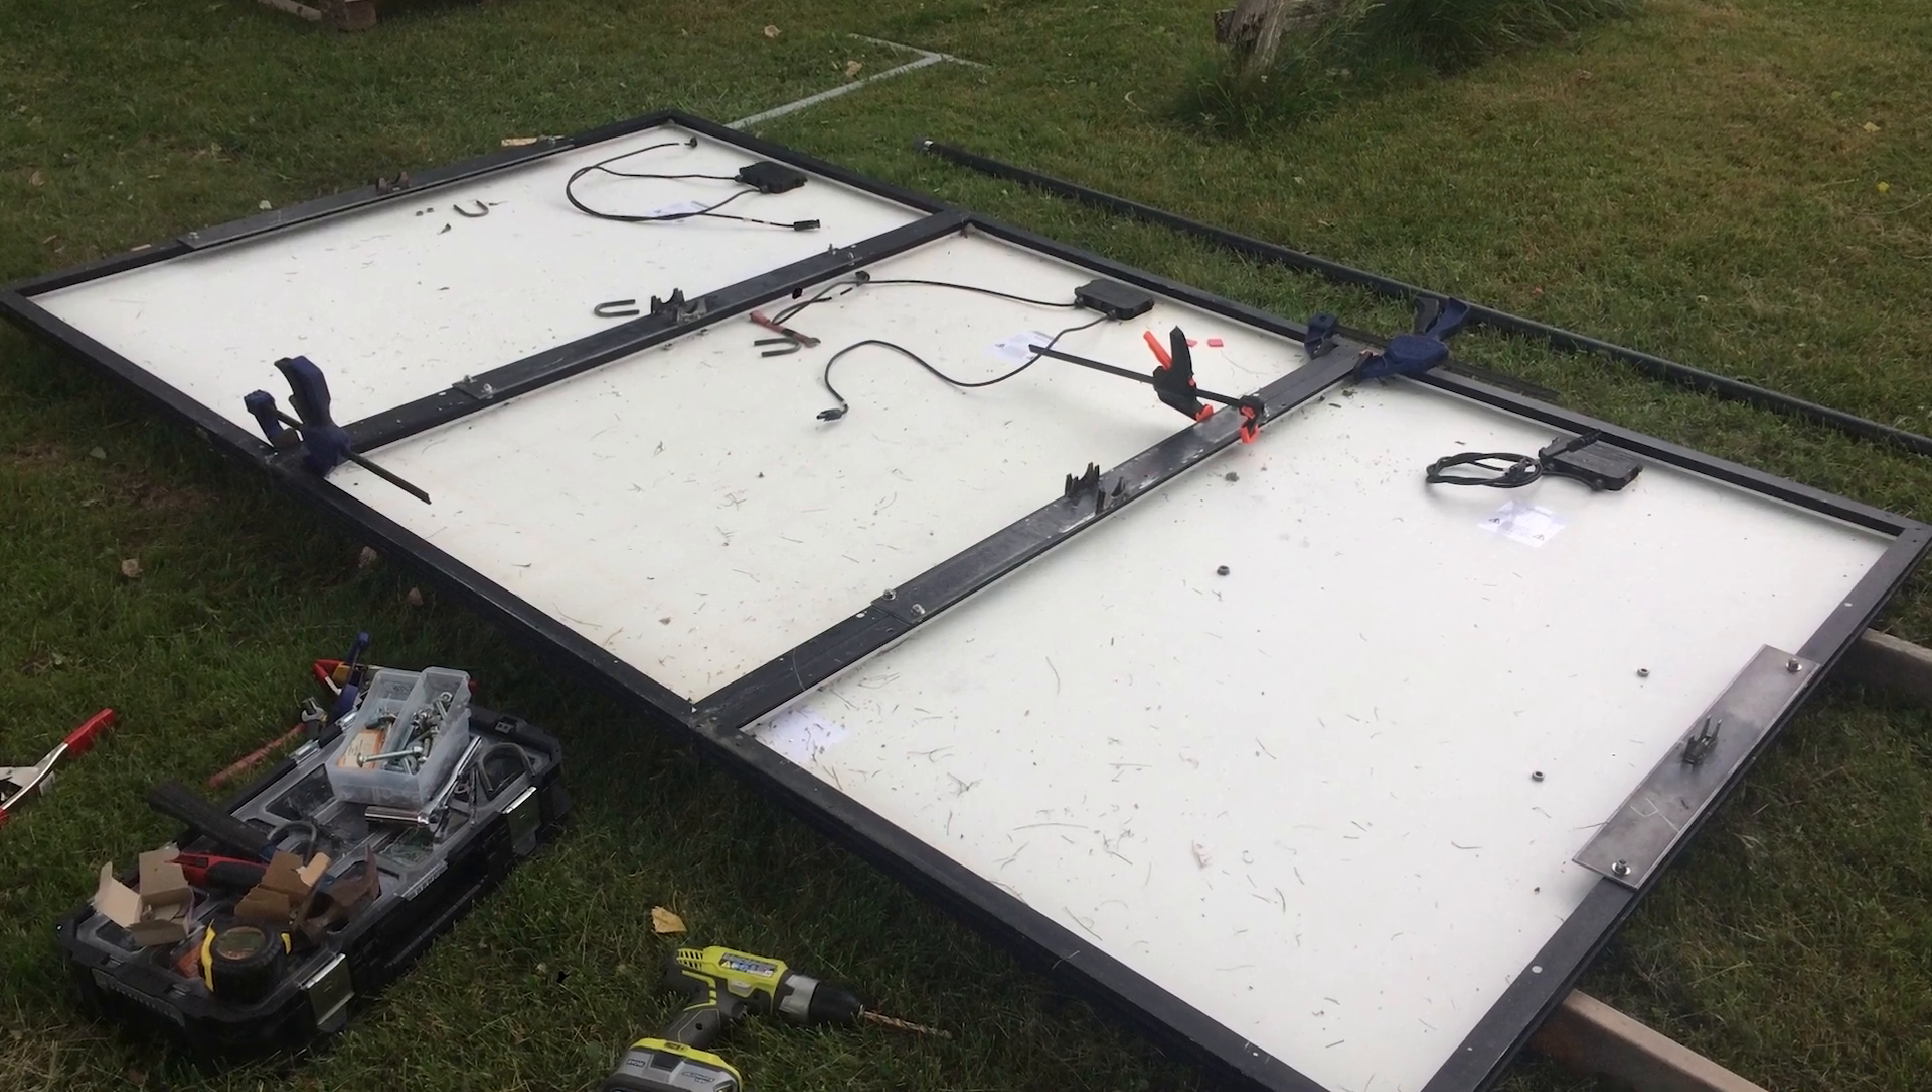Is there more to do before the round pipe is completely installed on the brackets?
Yes.